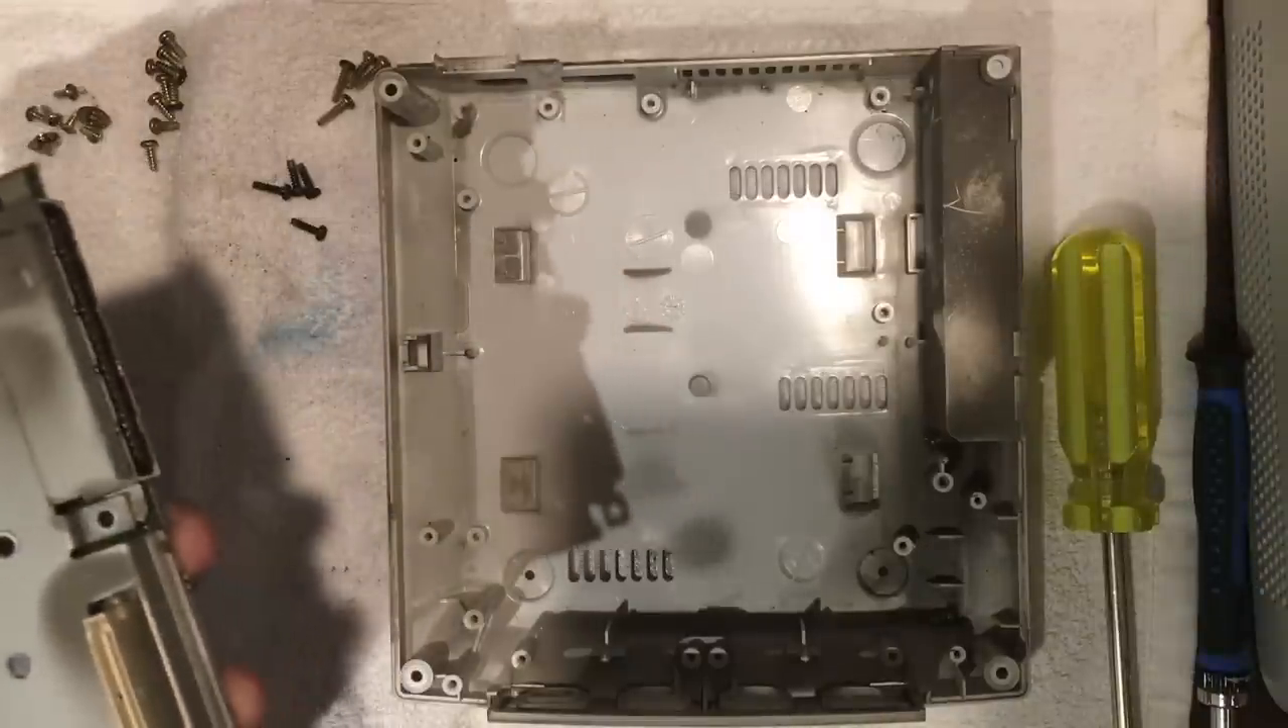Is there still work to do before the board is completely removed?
No.